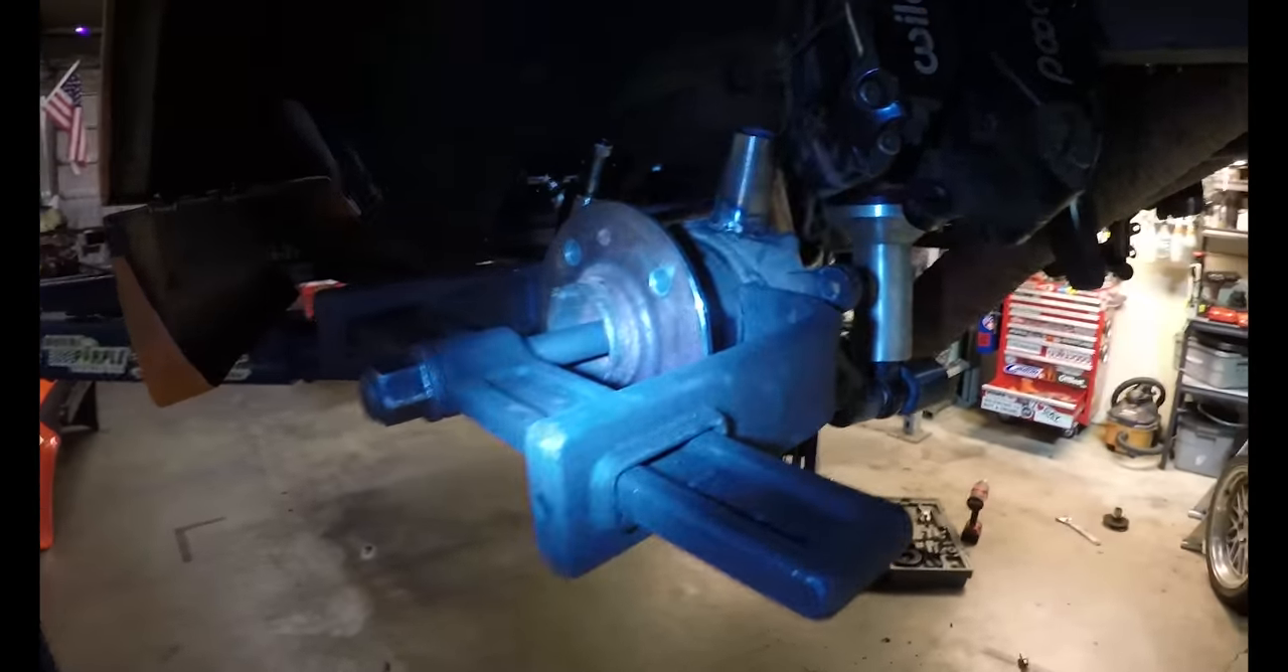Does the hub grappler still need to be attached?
No.